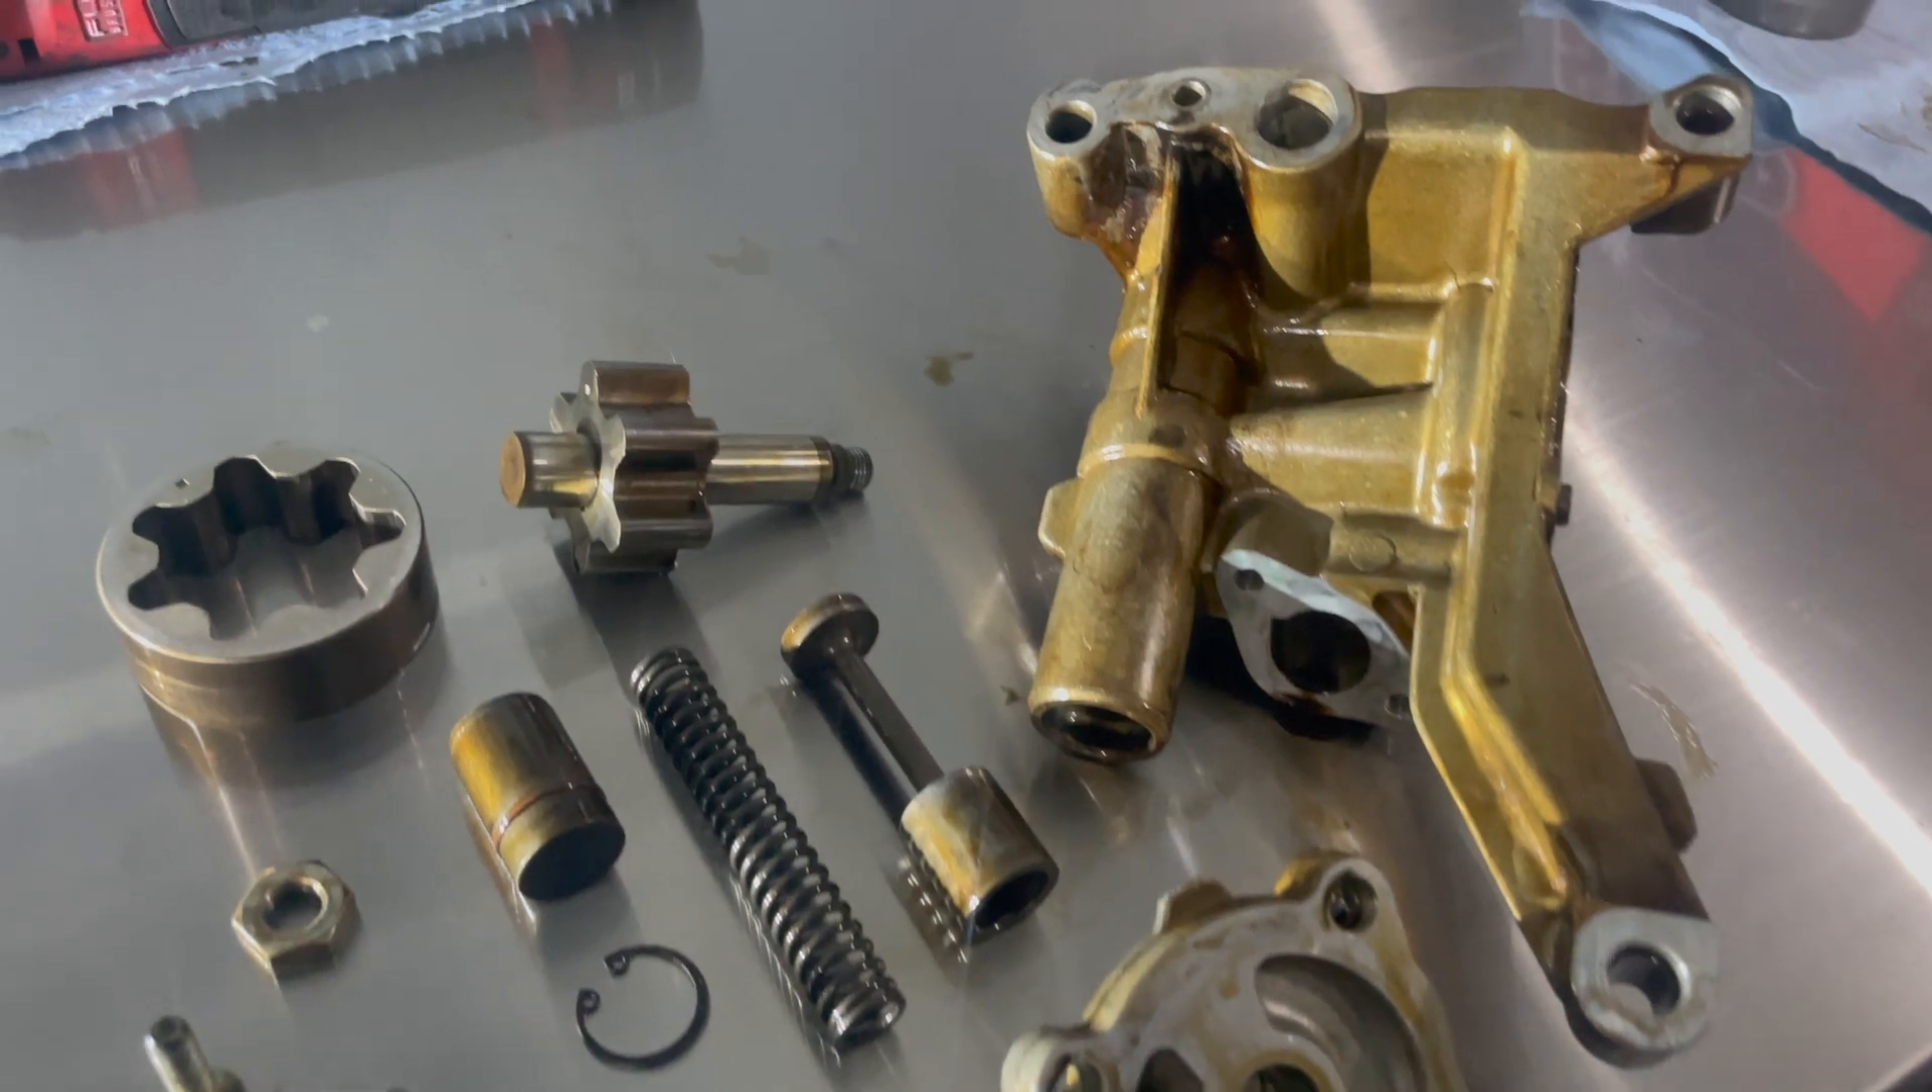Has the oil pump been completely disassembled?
Yes.